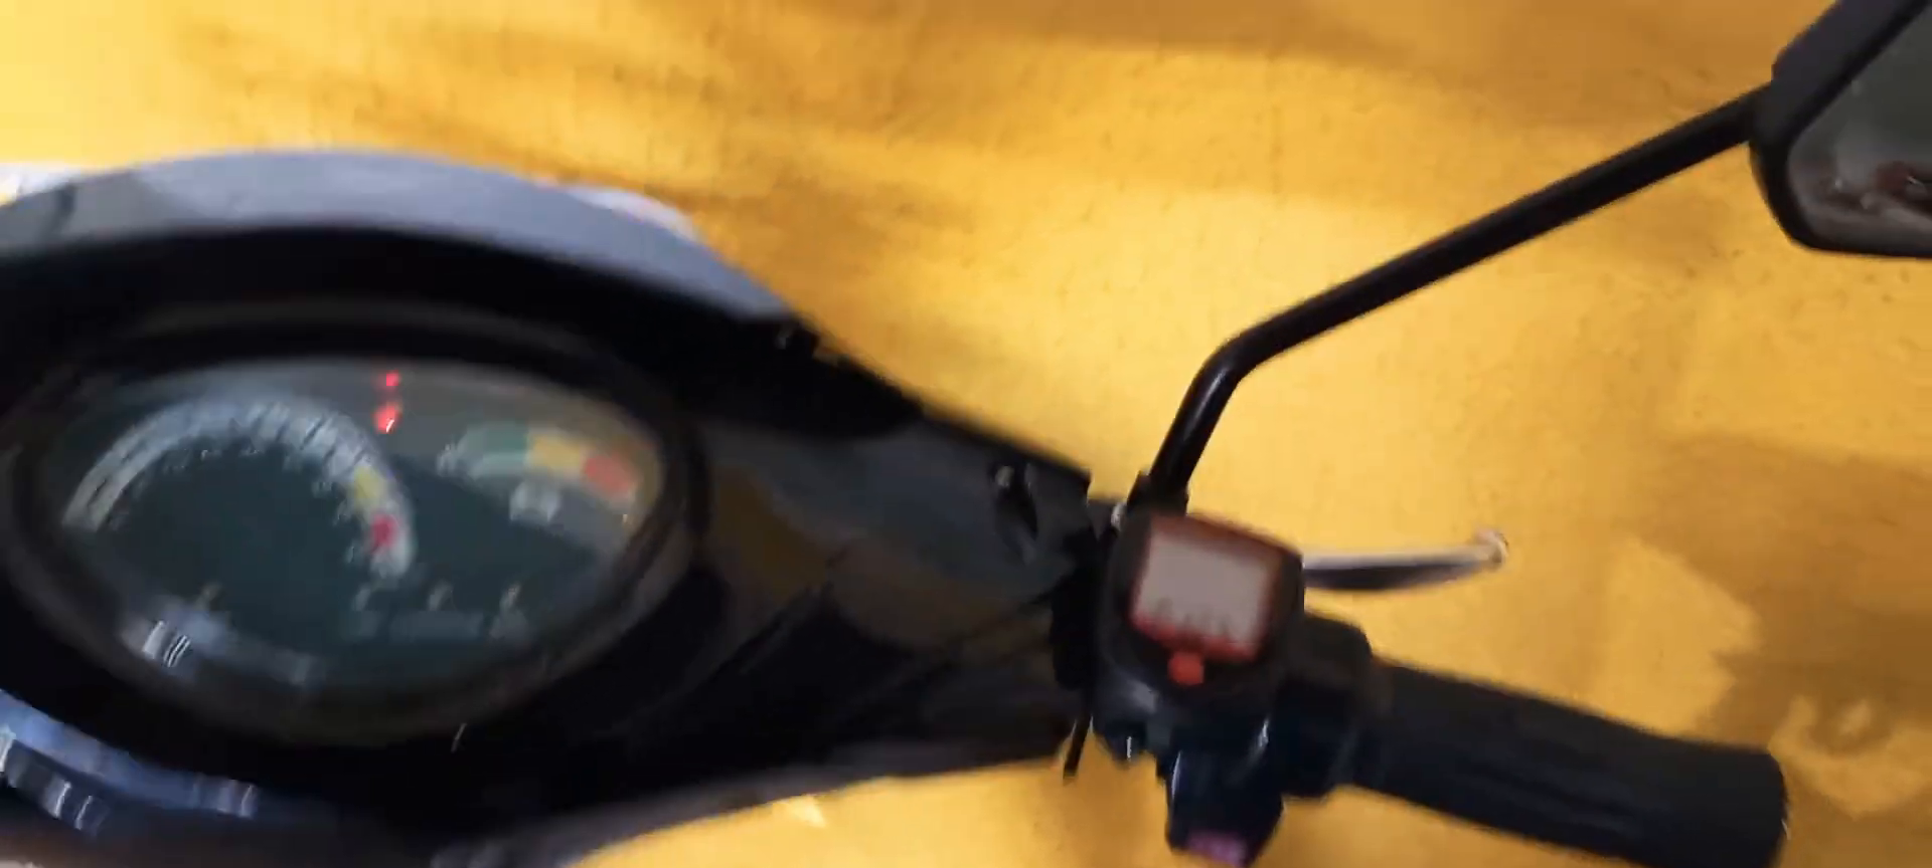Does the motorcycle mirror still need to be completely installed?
No.